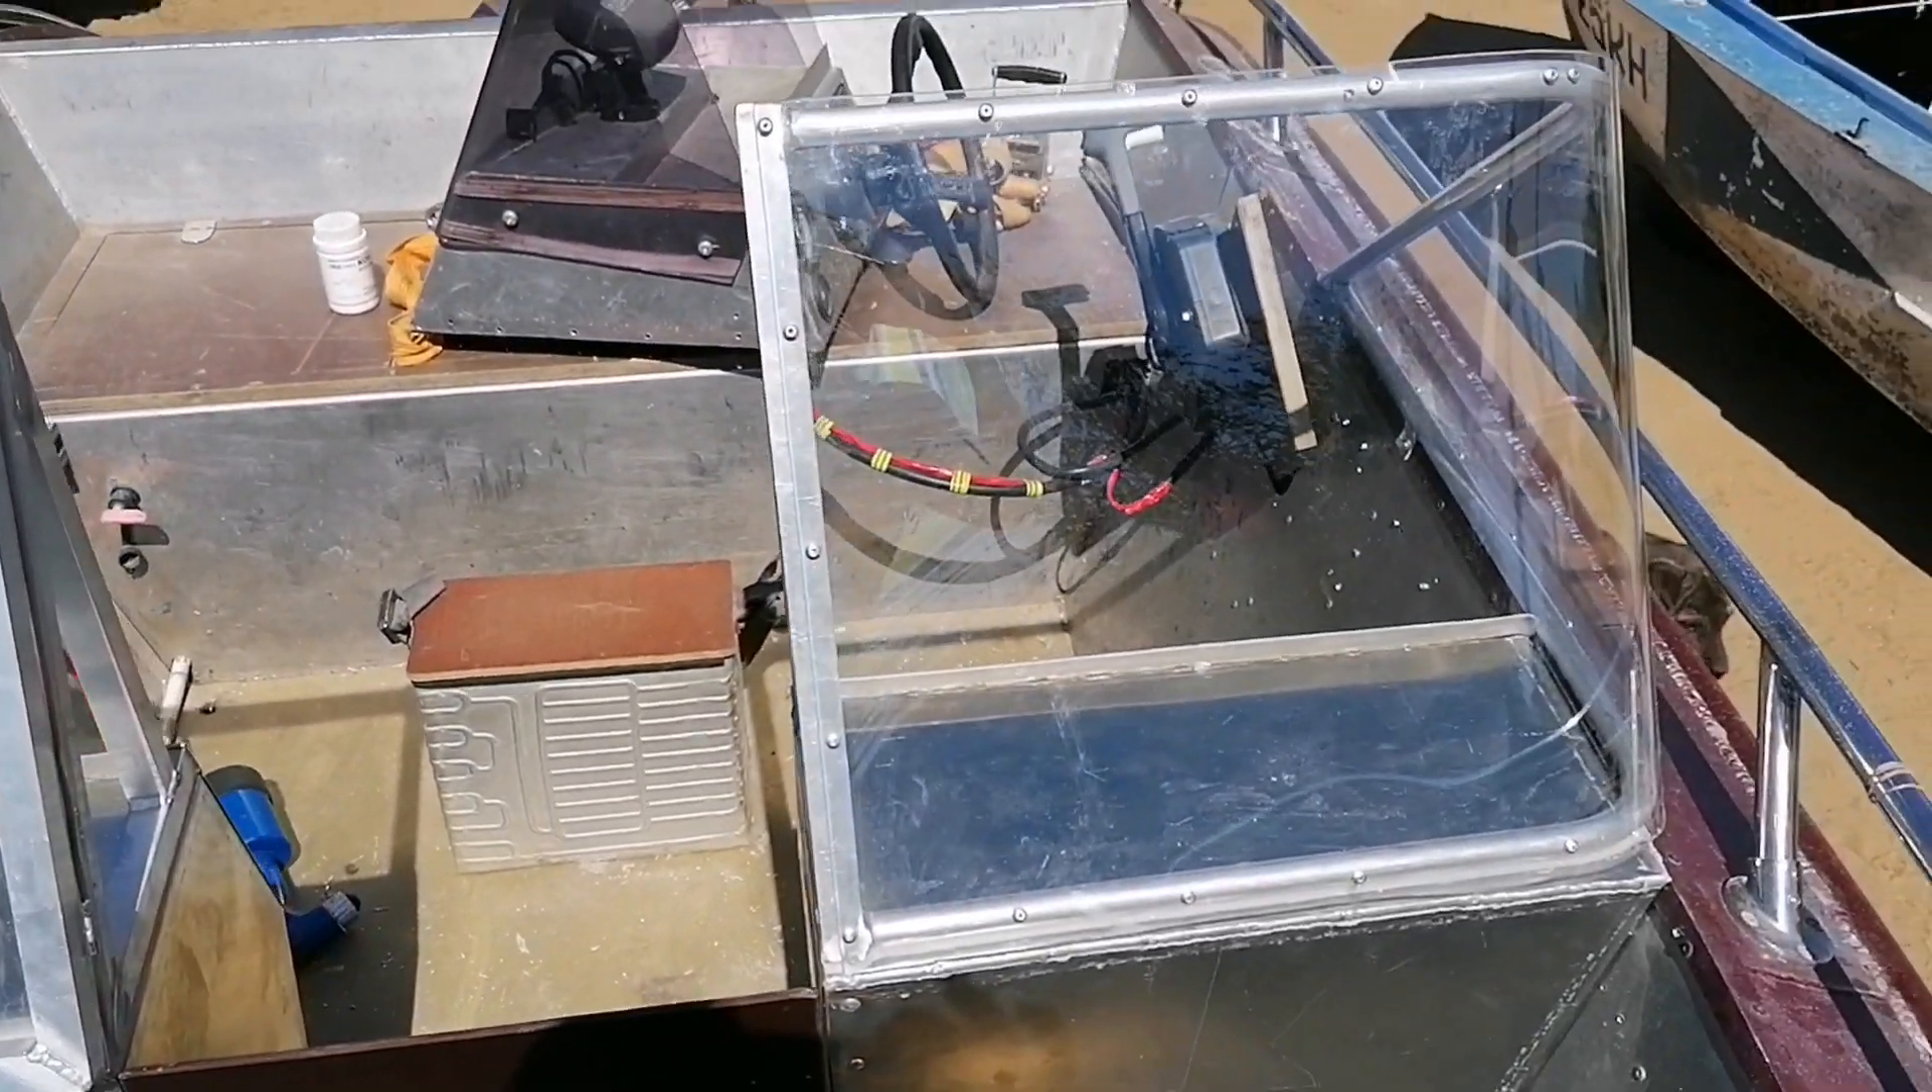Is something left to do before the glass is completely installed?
No.